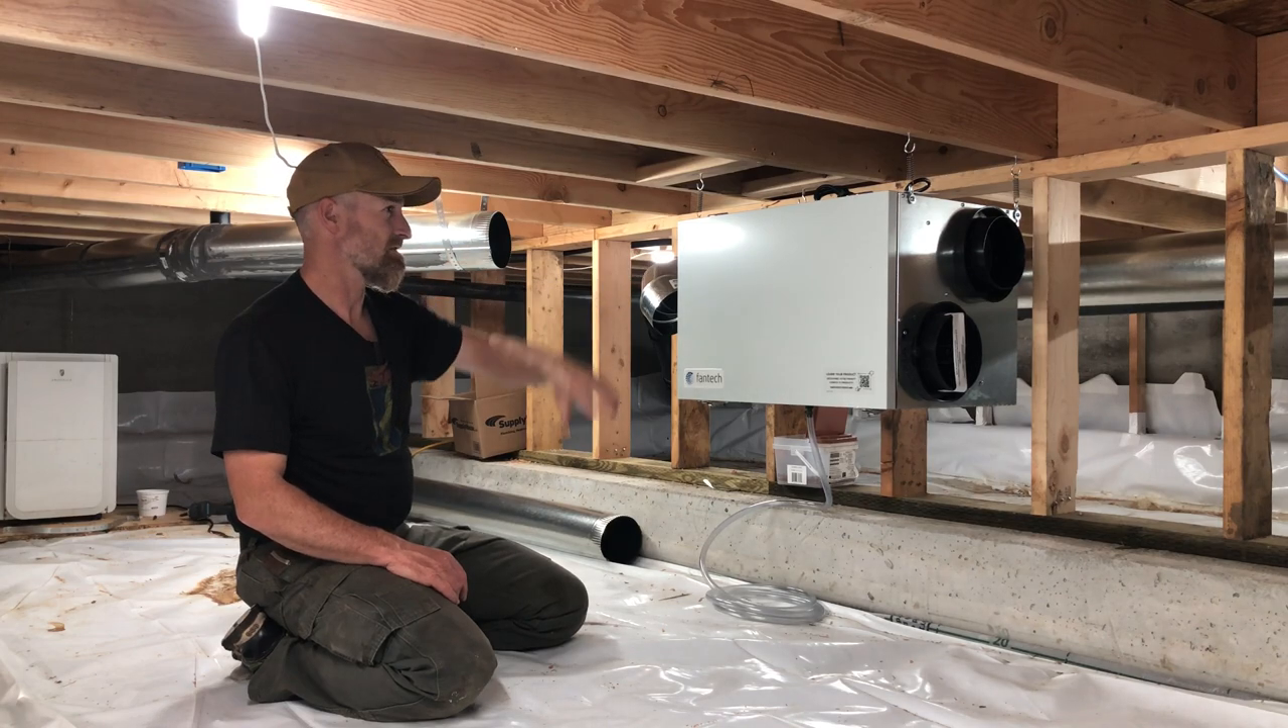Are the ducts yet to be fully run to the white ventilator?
Yes.